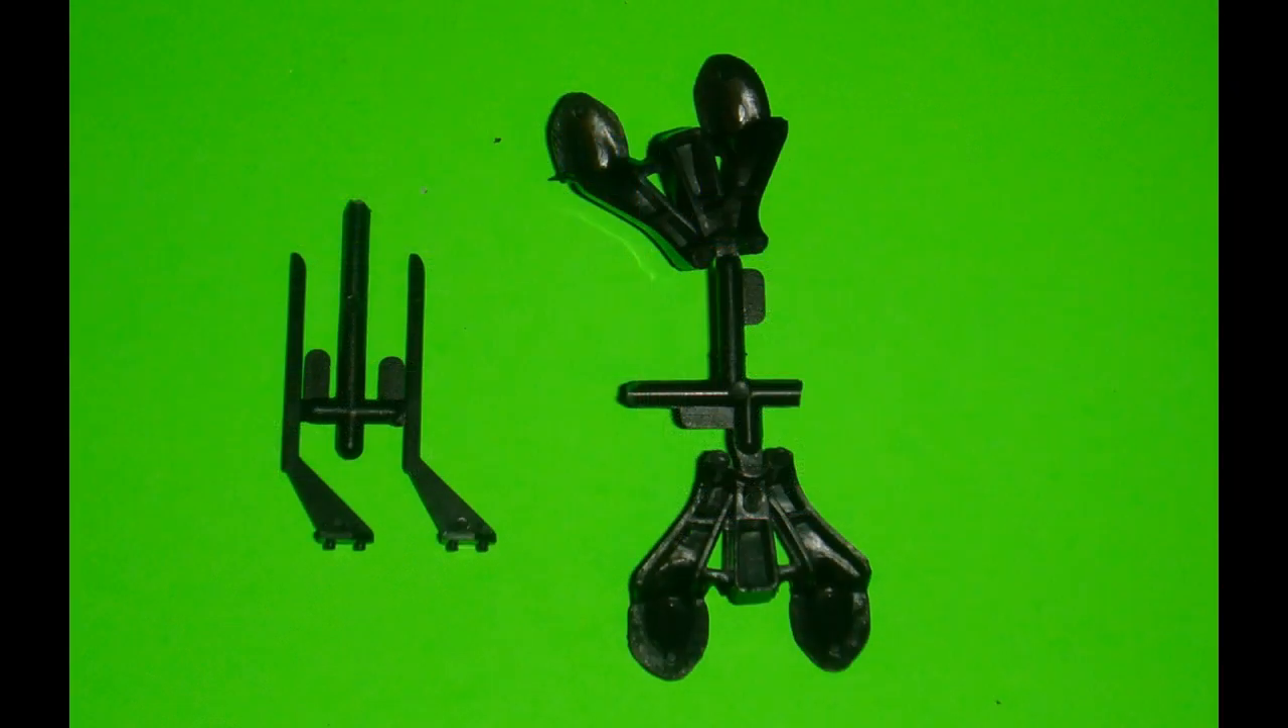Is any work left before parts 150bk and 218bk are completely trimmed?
Yes.